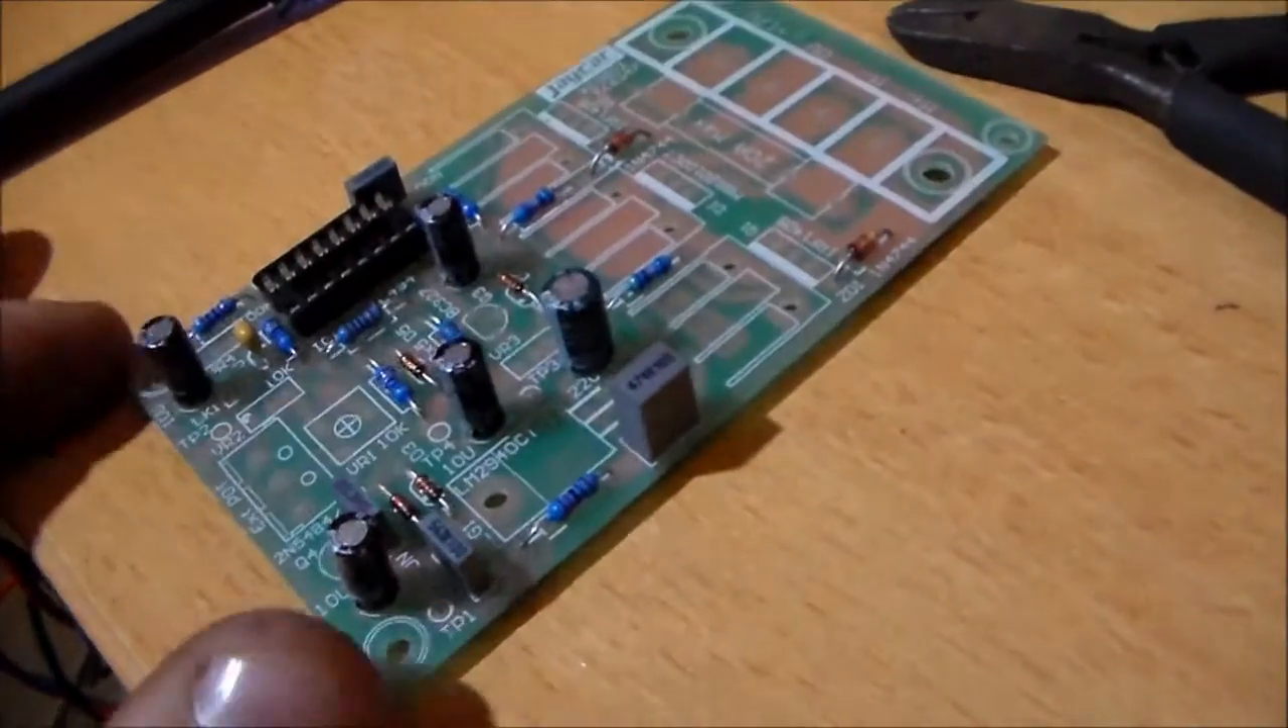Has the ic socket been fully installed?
Yes.